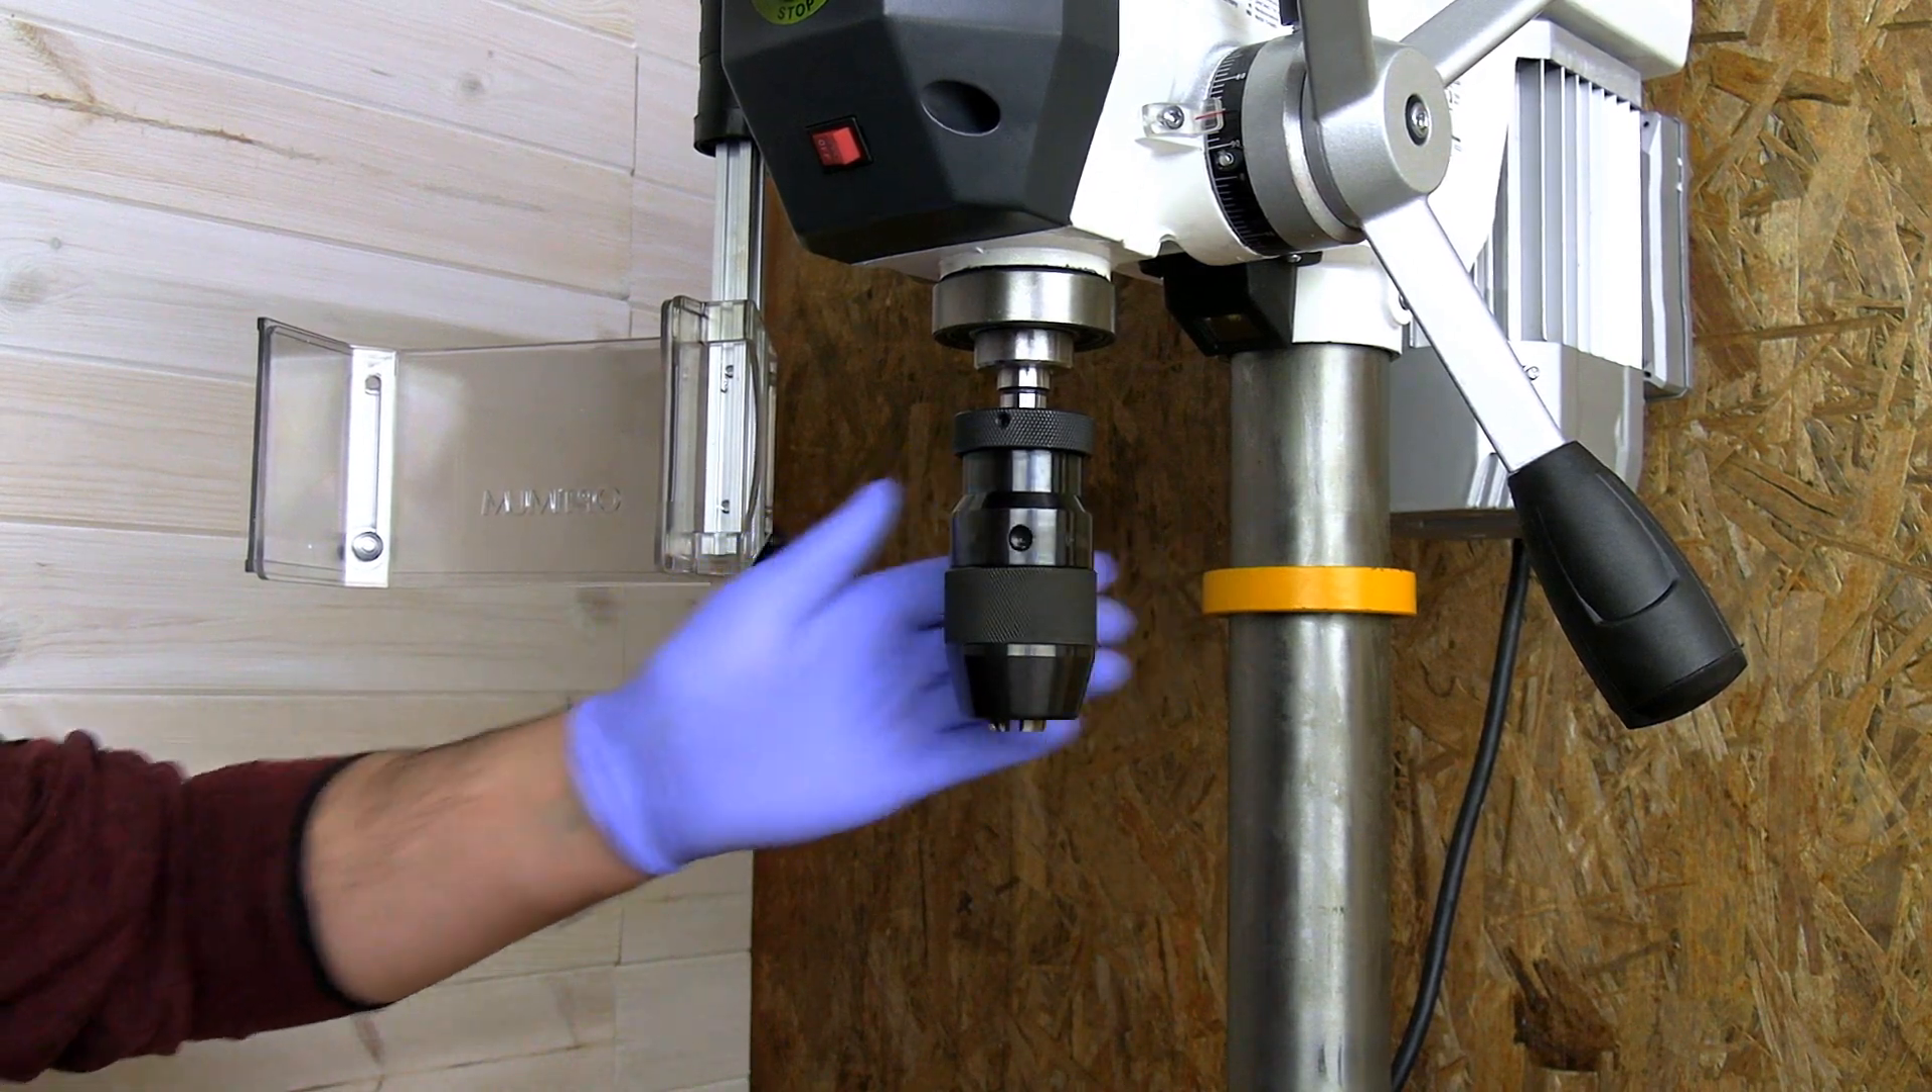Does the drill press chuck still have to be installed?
No.